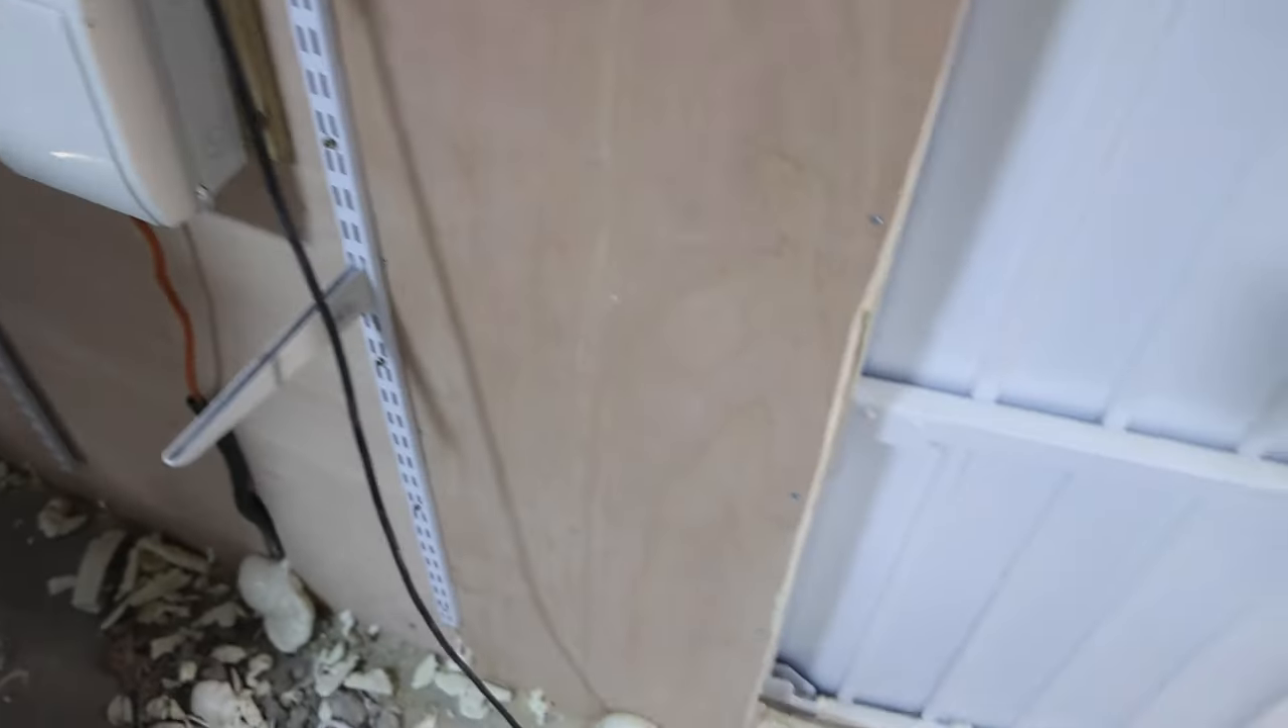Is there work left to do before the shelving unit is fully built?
Yes.